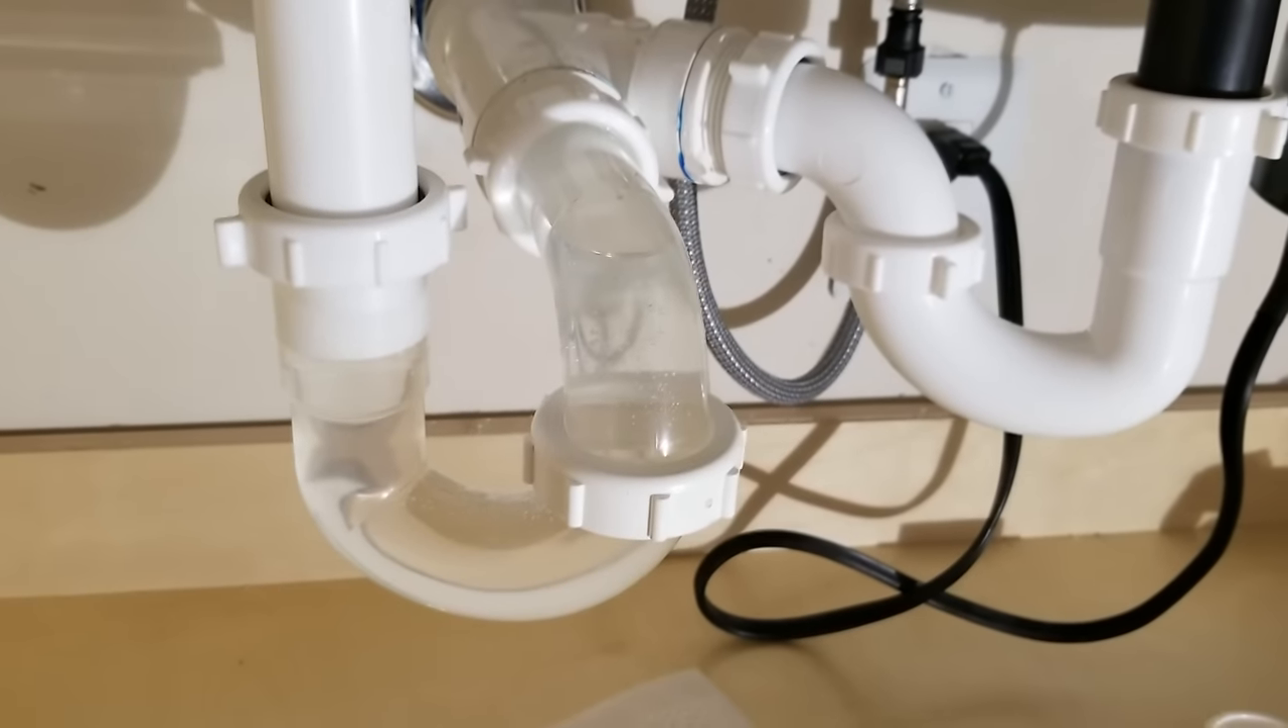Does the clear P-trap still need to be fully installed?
No.